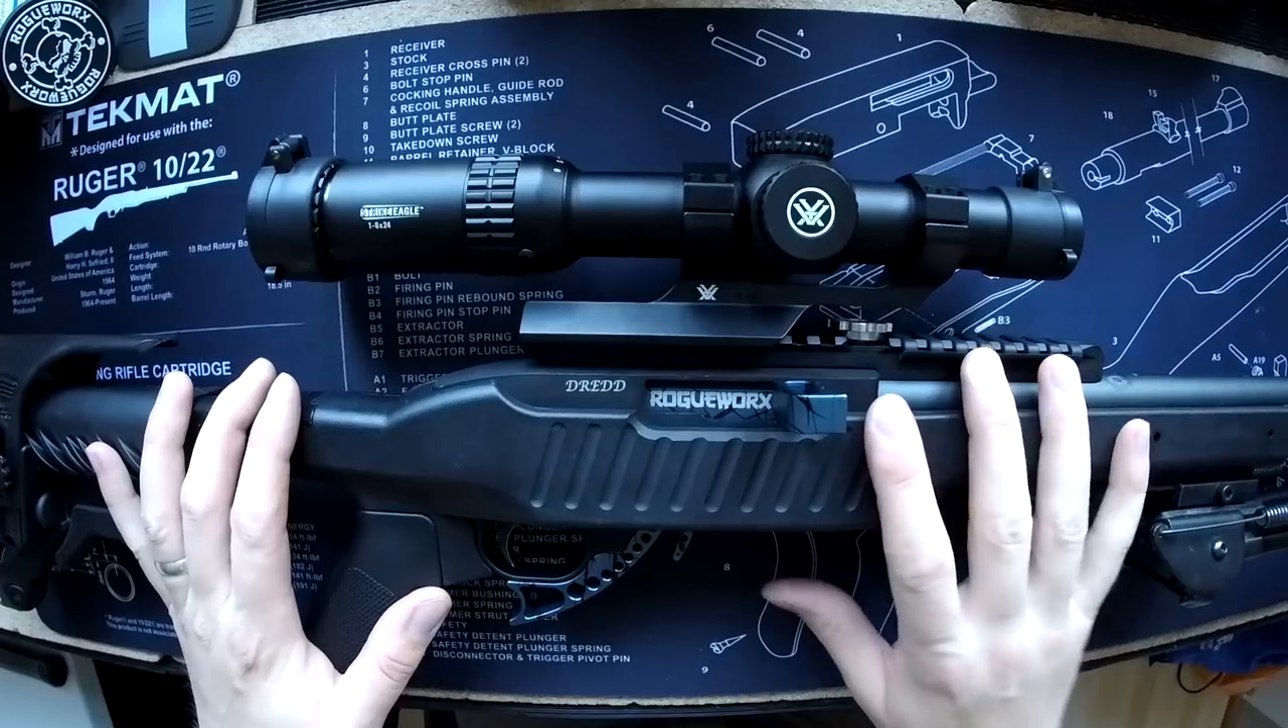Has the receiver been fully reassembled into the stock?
Yes.